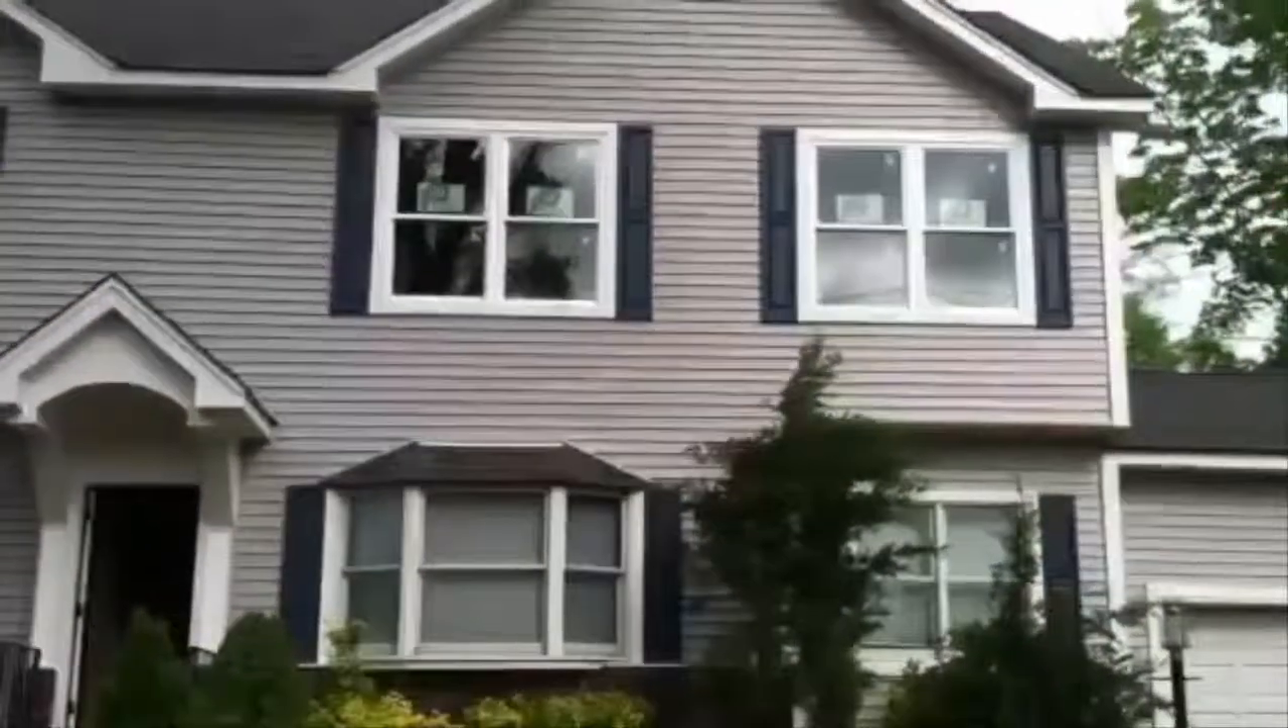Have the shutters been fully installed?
Yes.